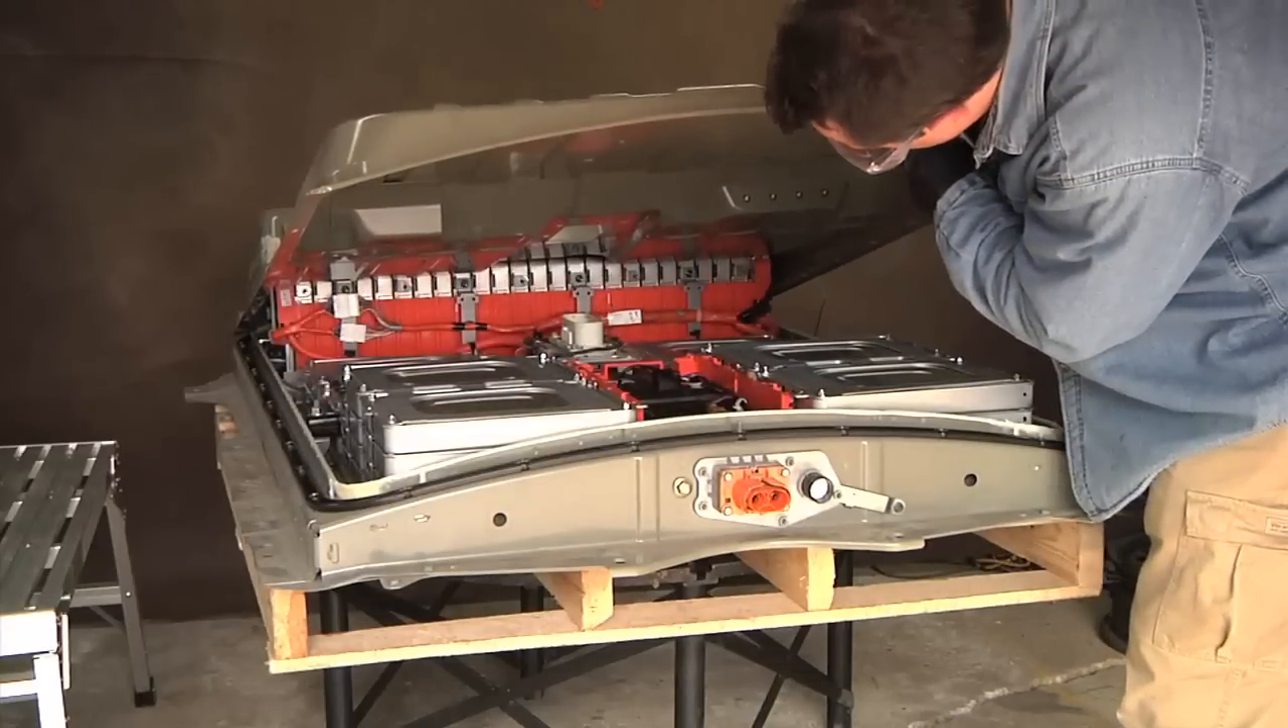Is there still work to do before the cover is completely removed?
Yes.